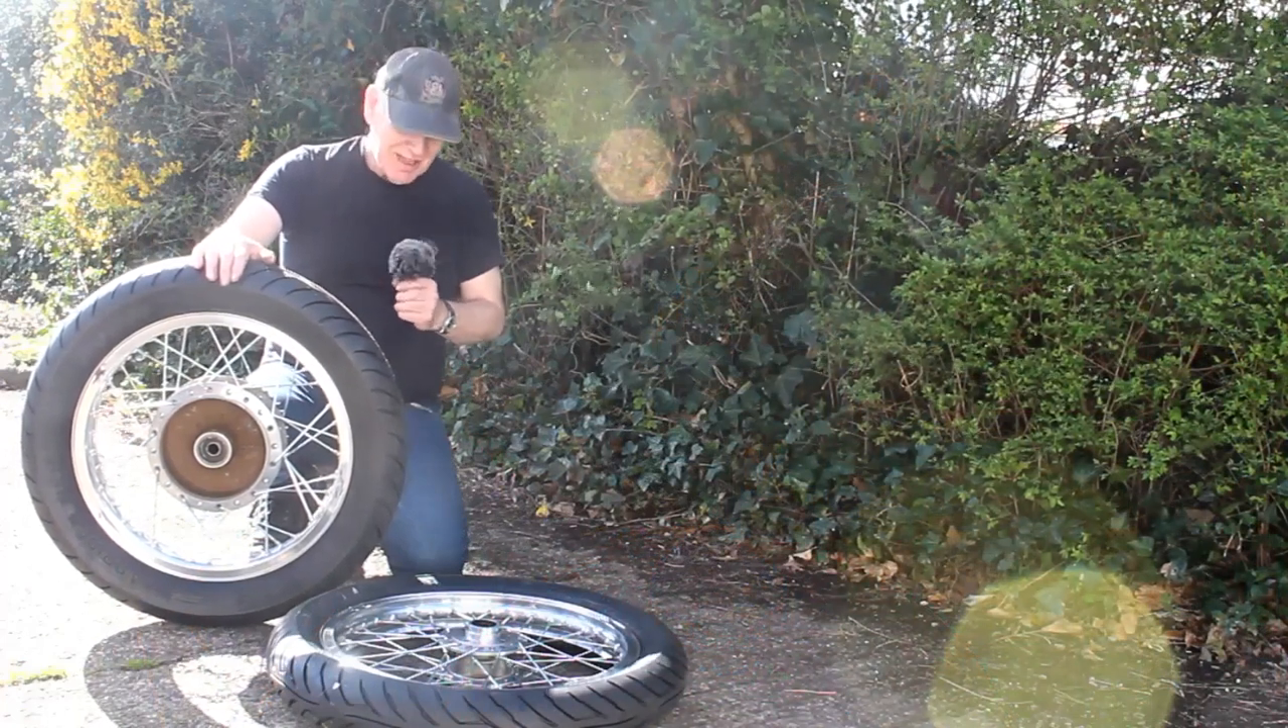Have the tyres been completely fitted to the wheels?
Yes.